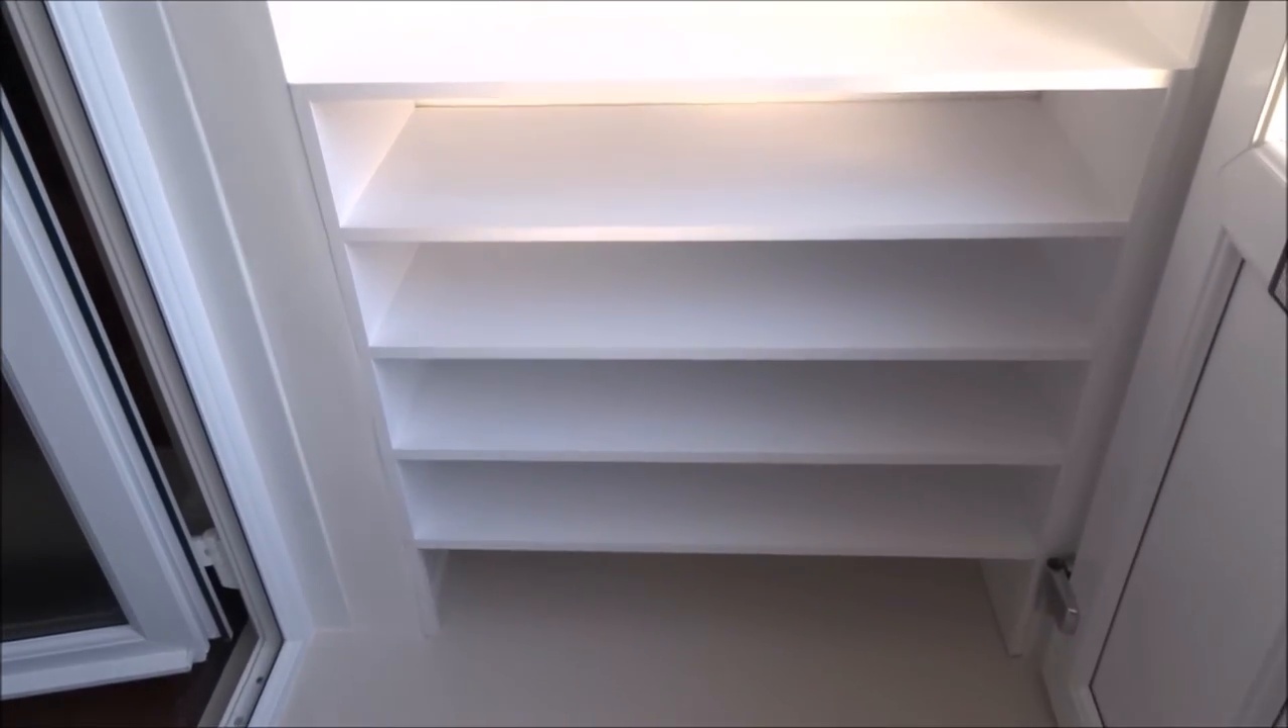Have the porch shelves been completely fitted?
Yes.